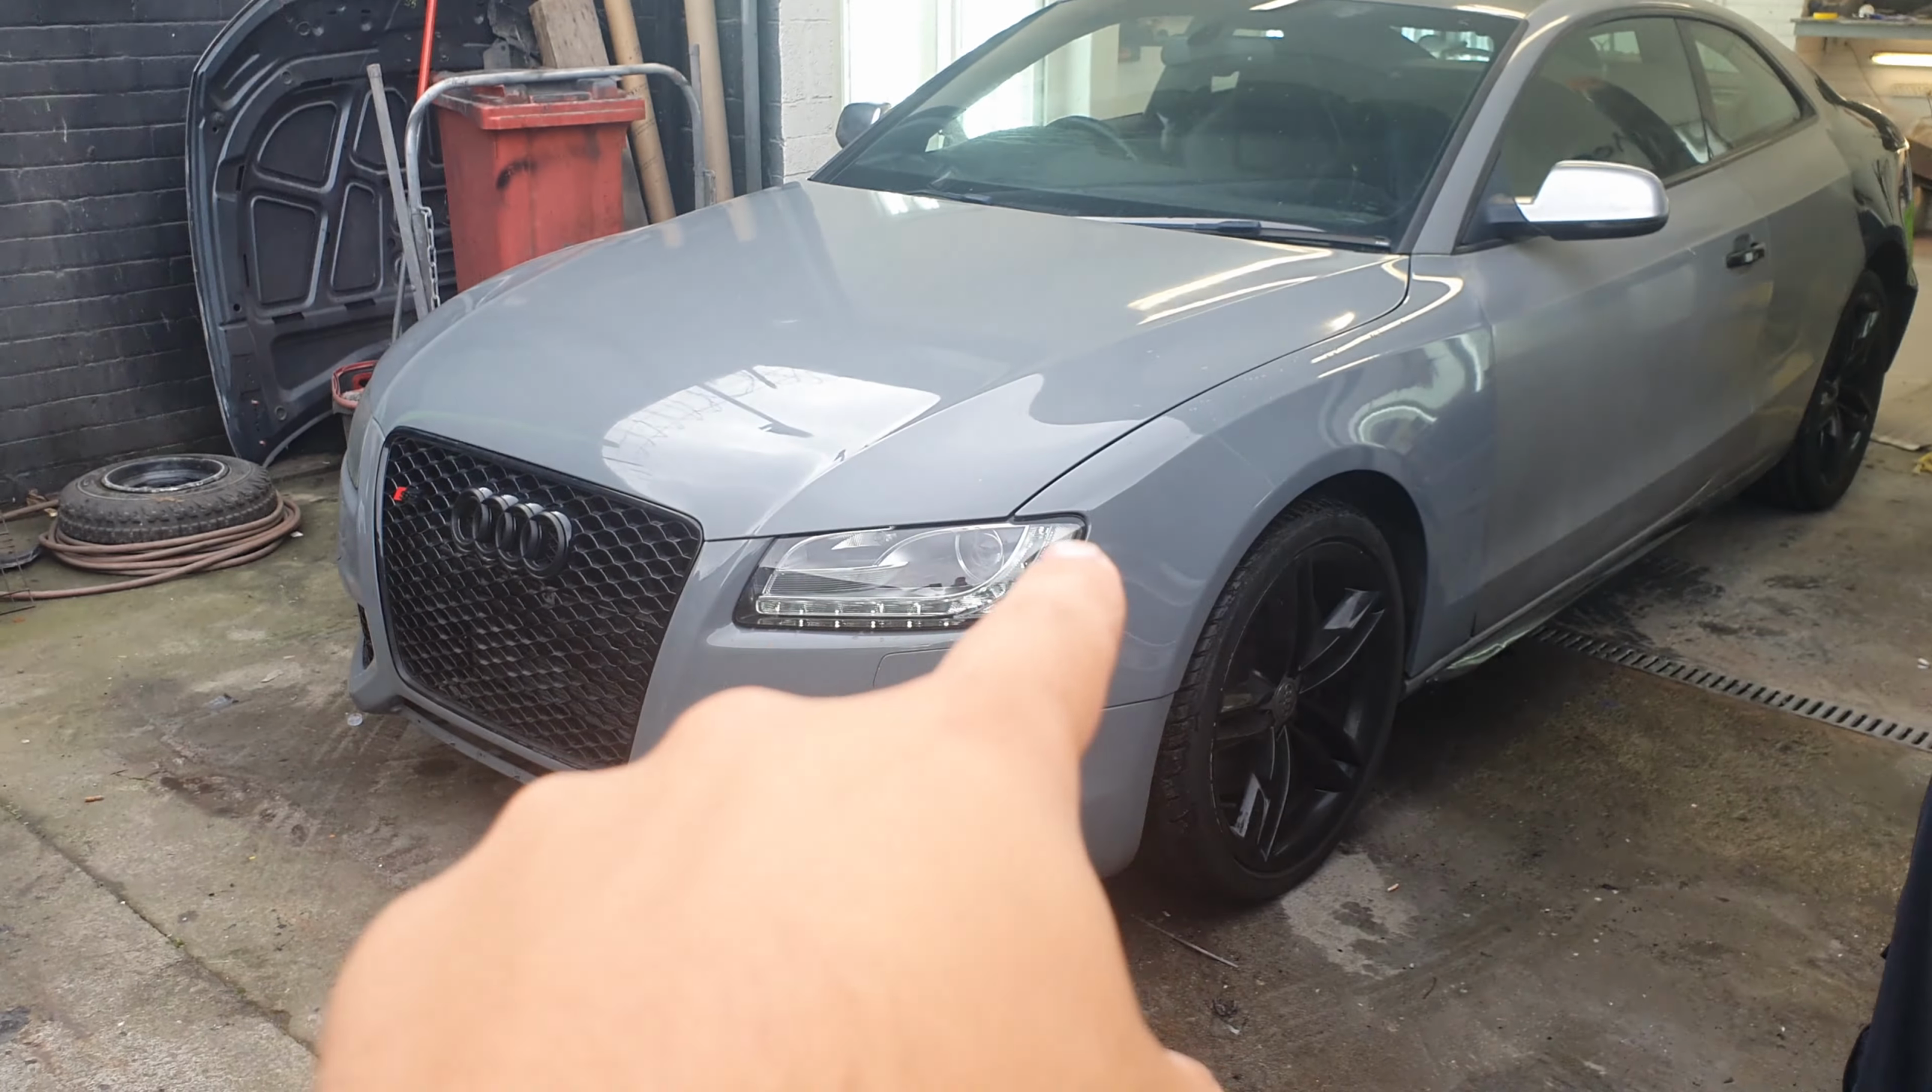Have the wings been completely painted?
Yes.